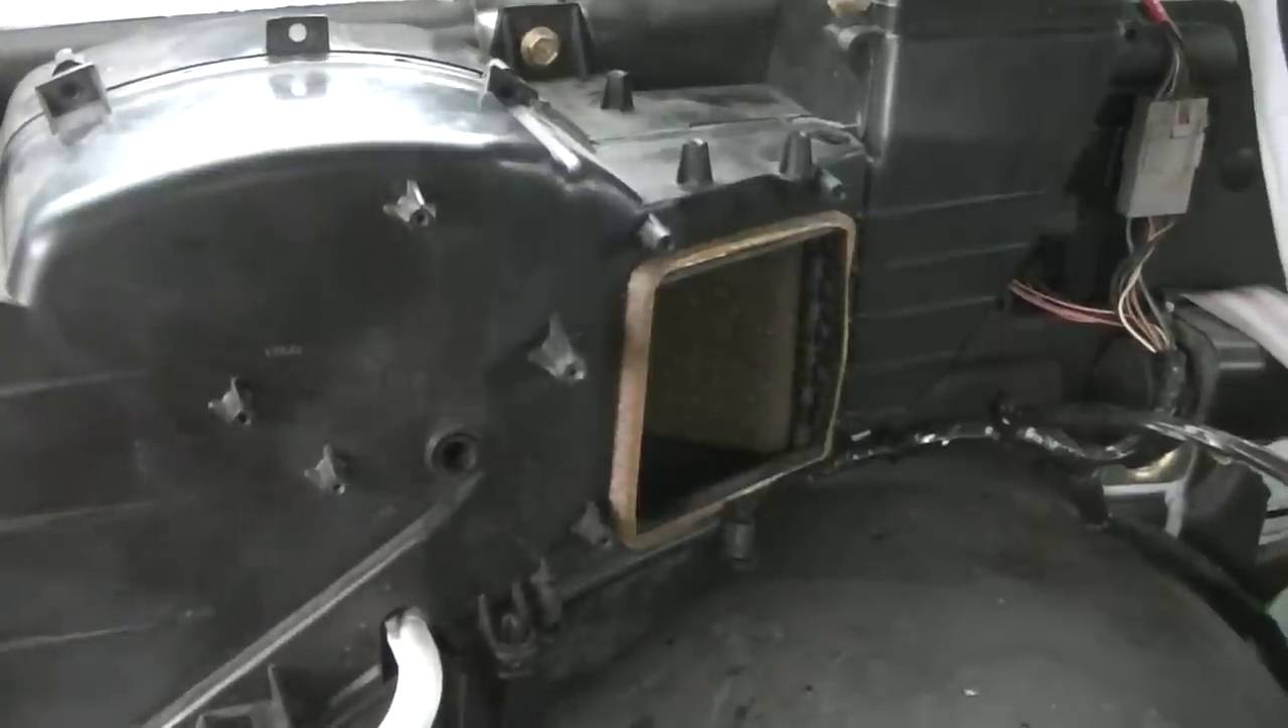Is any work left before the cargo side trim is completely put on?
Yes.